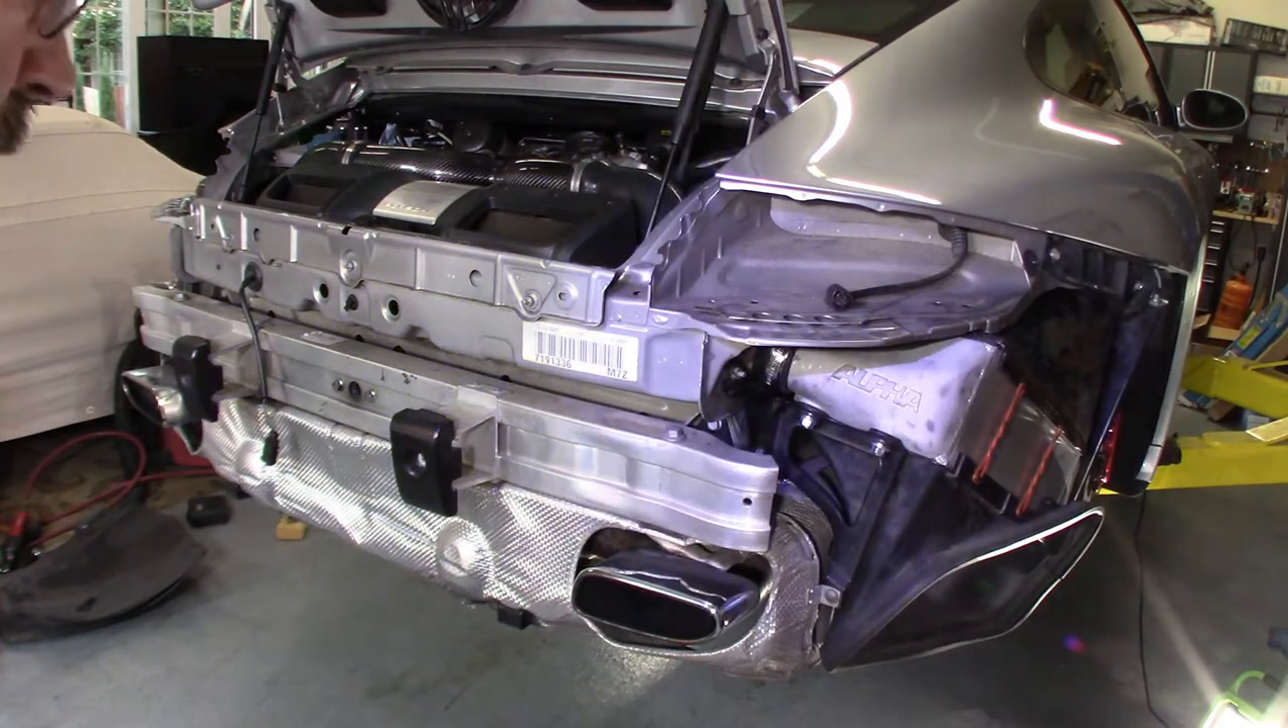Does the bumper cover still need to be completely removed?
No.